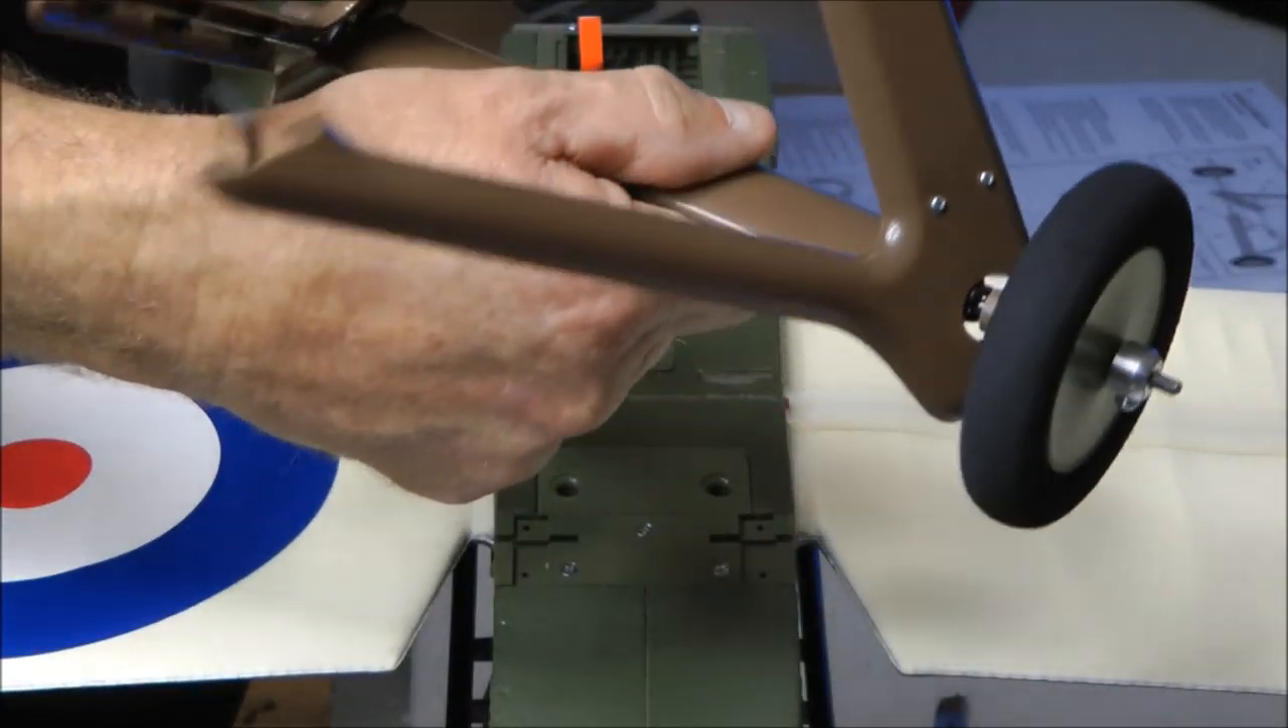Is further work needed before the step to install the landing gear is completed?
Yes.